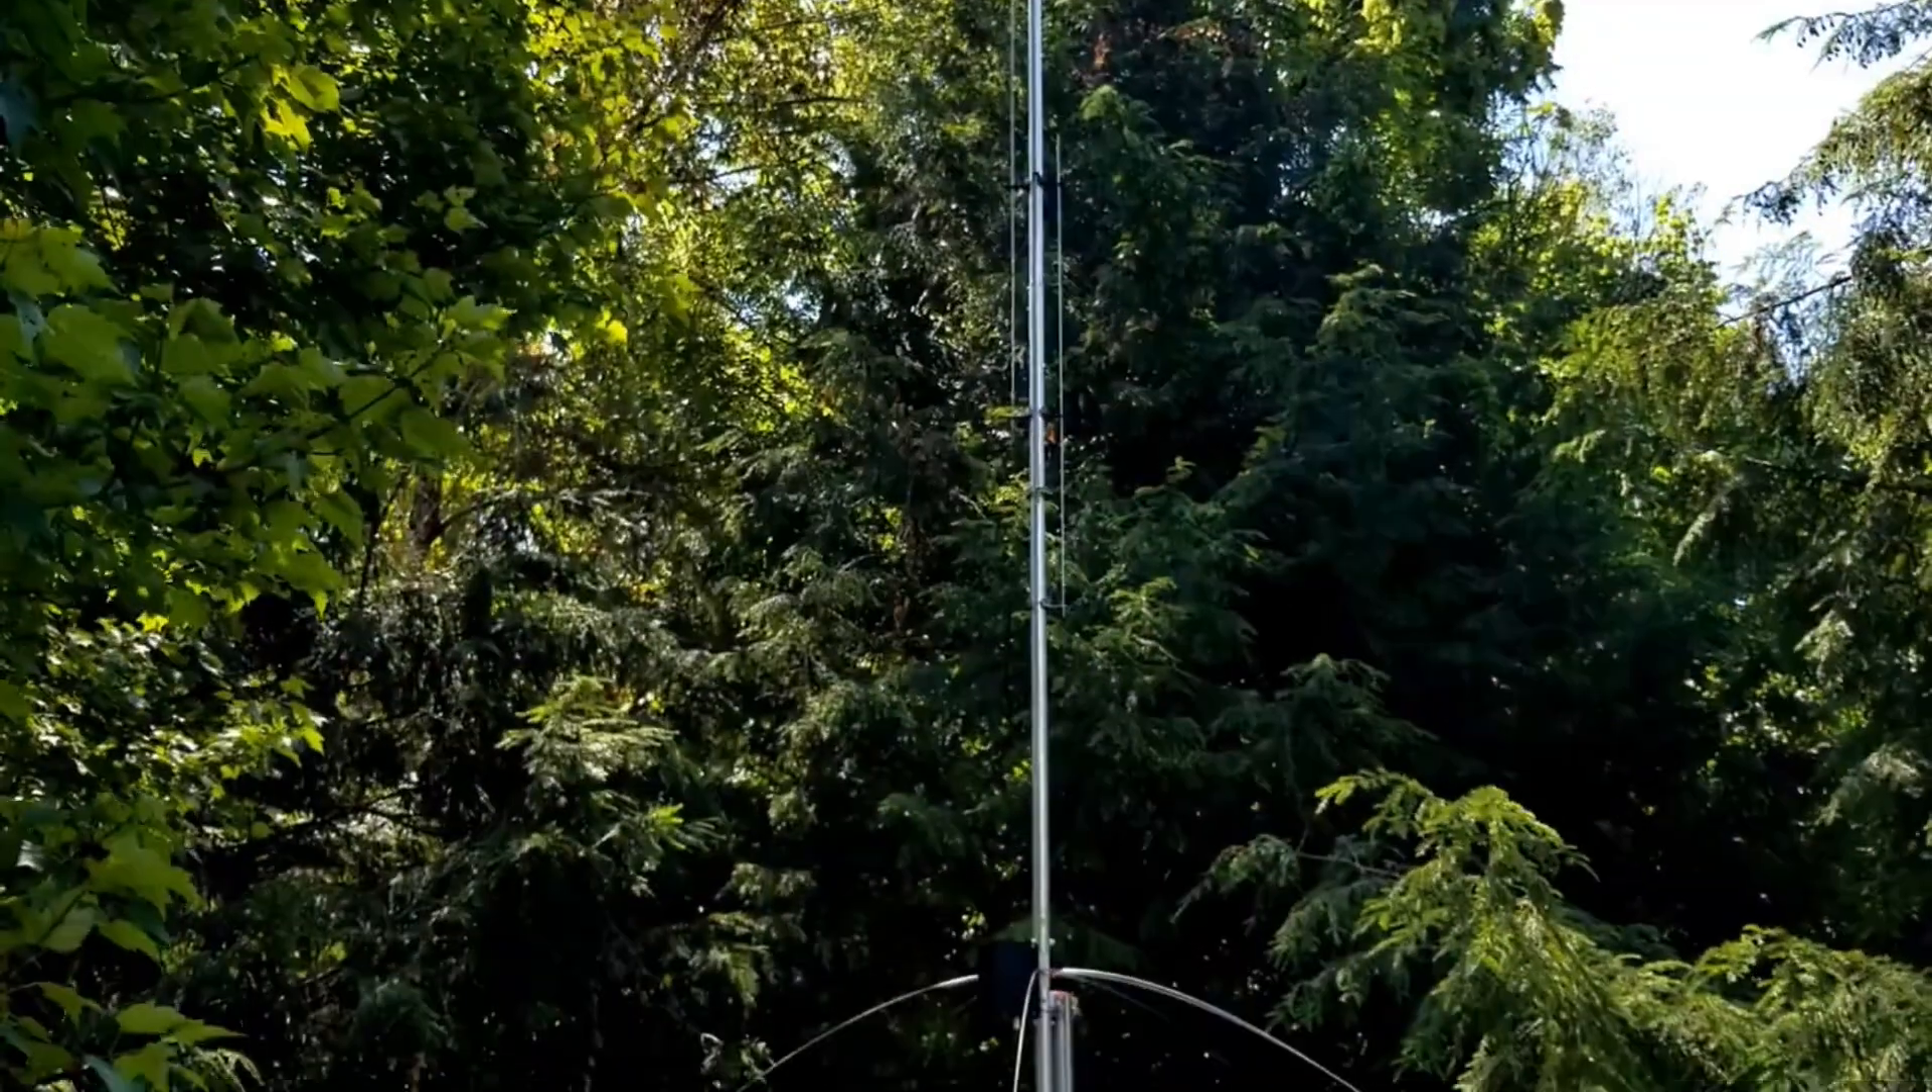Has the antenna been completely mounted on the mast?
Yes.